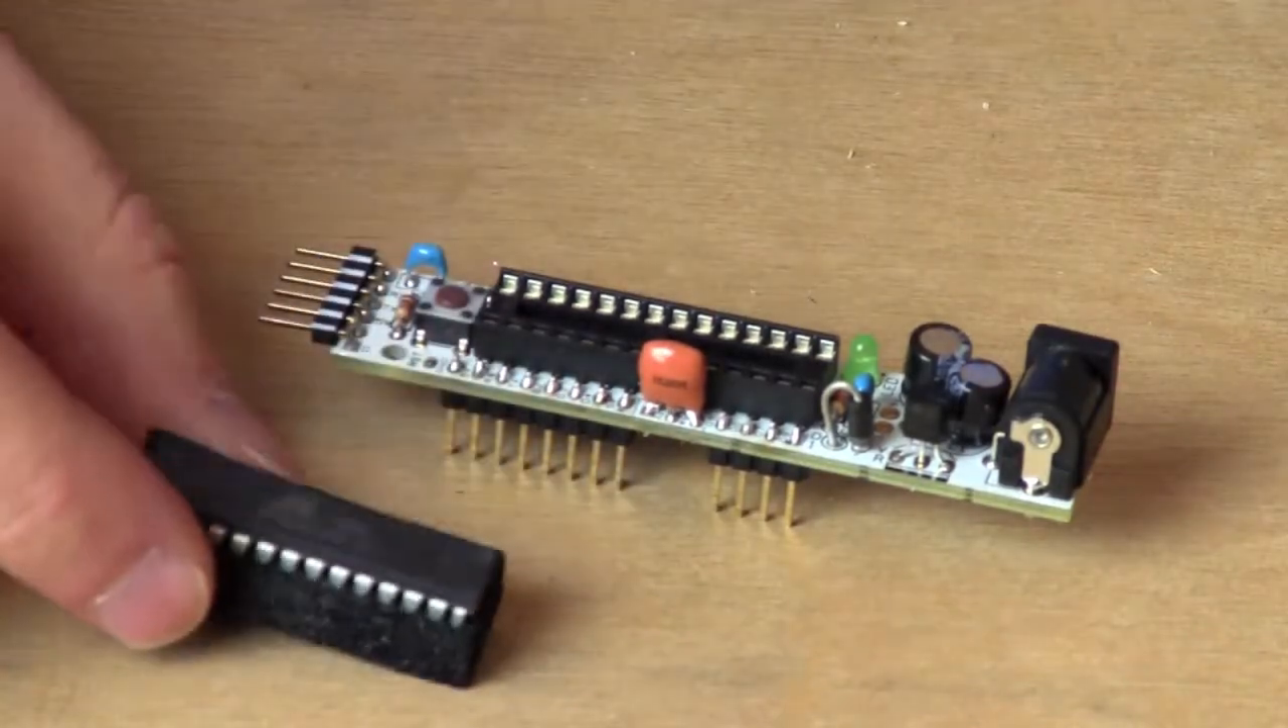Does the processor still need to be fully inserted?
Yes.